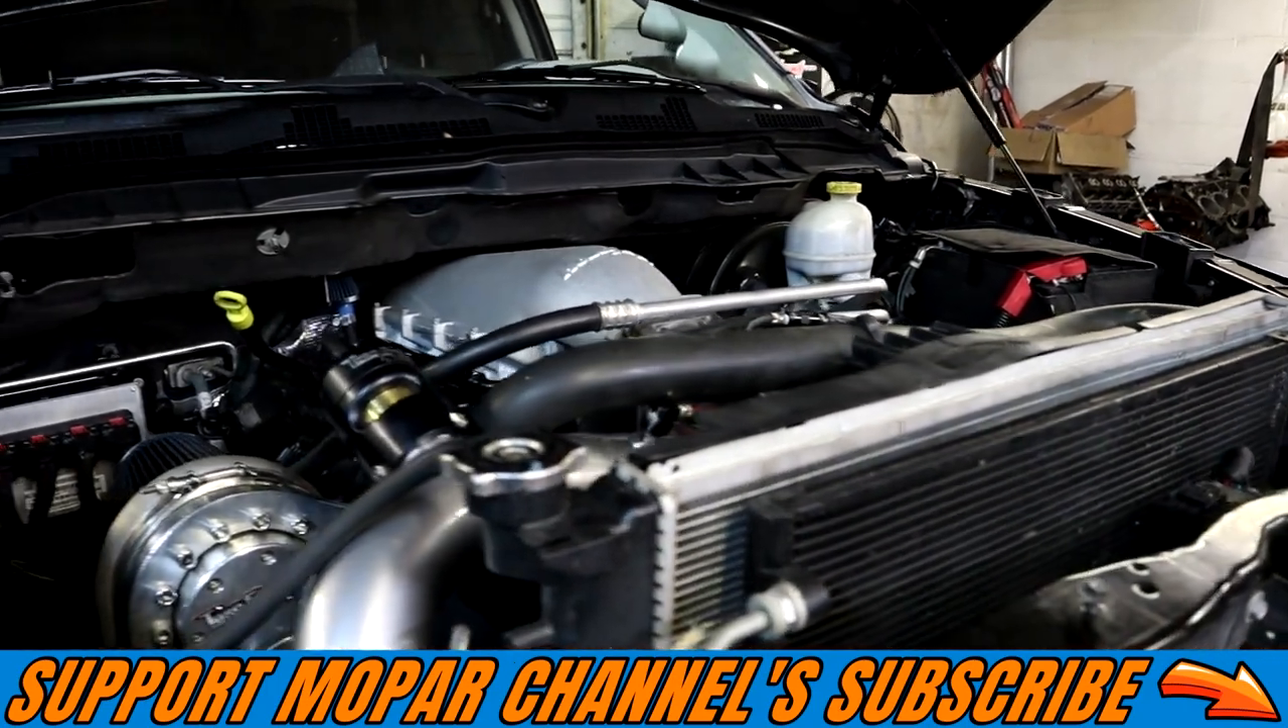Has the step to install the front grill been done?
No.